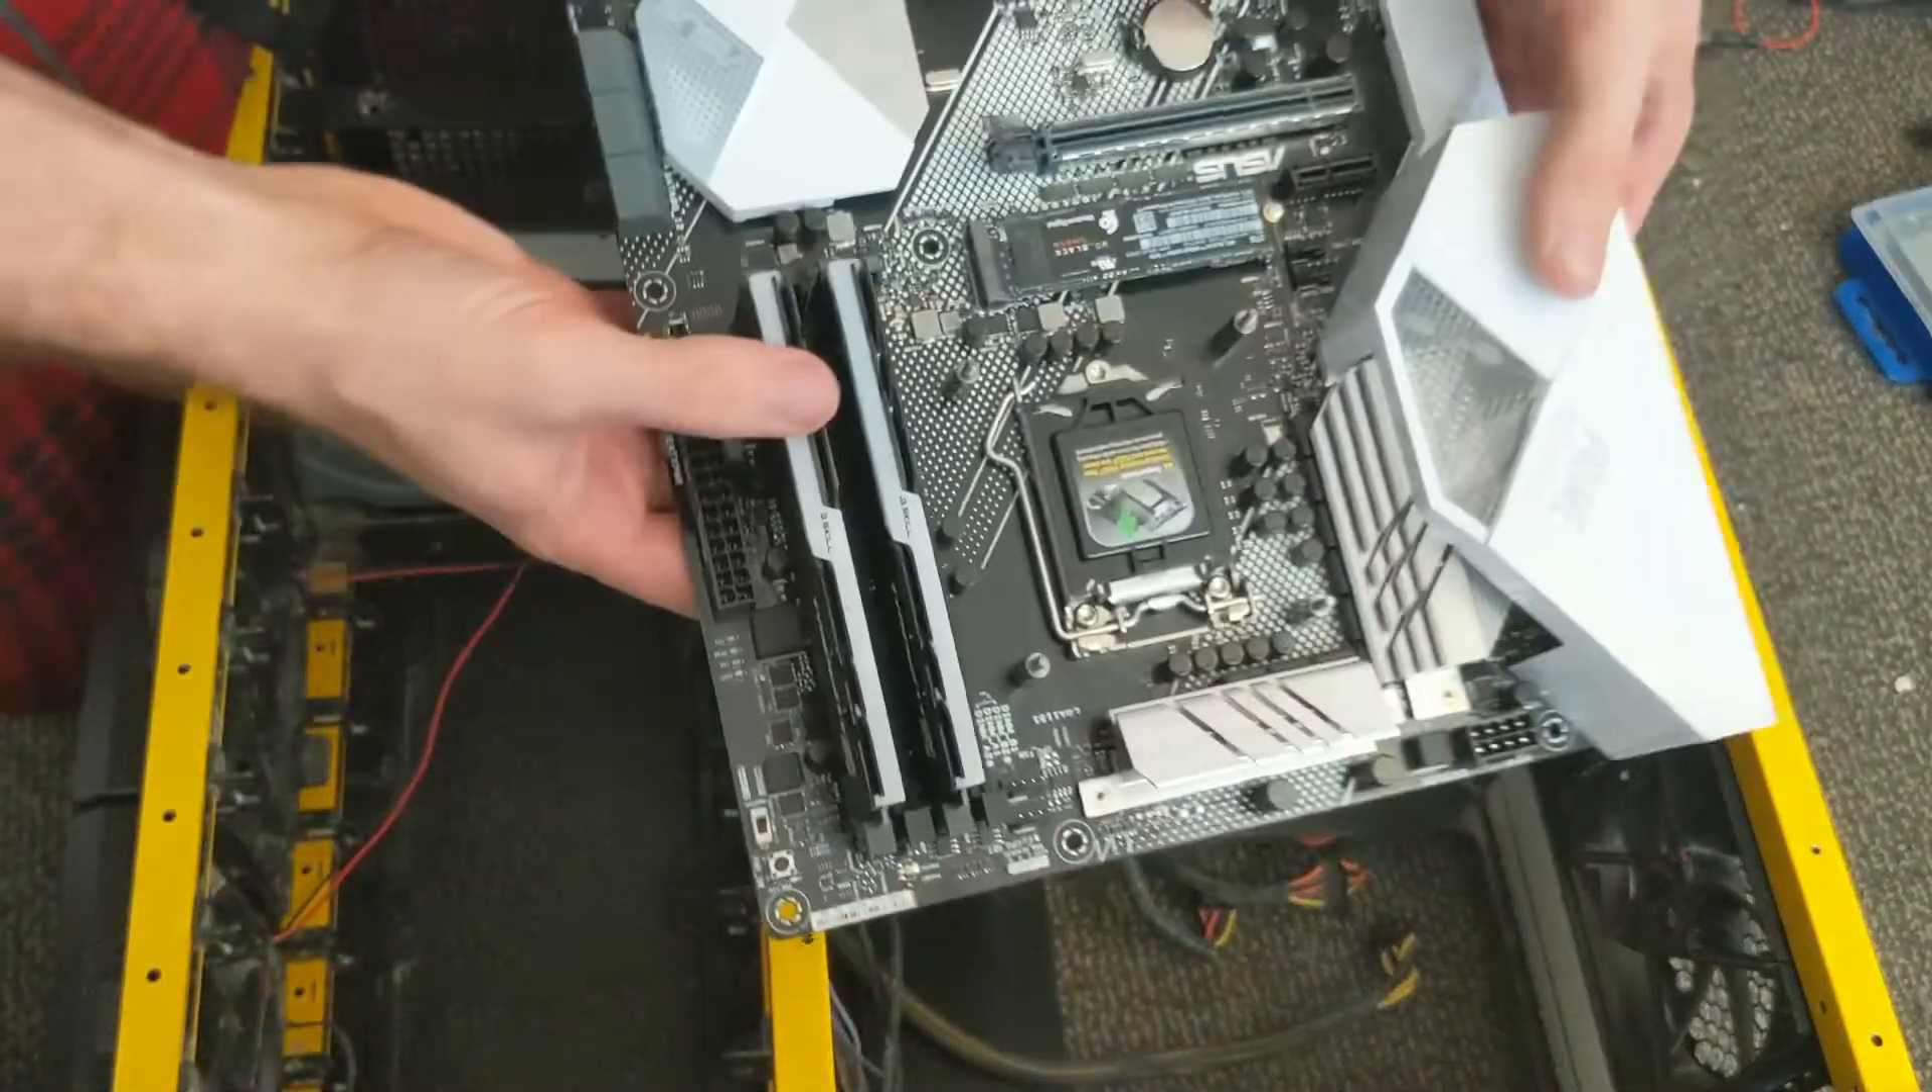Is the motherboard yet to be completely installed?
Yes.